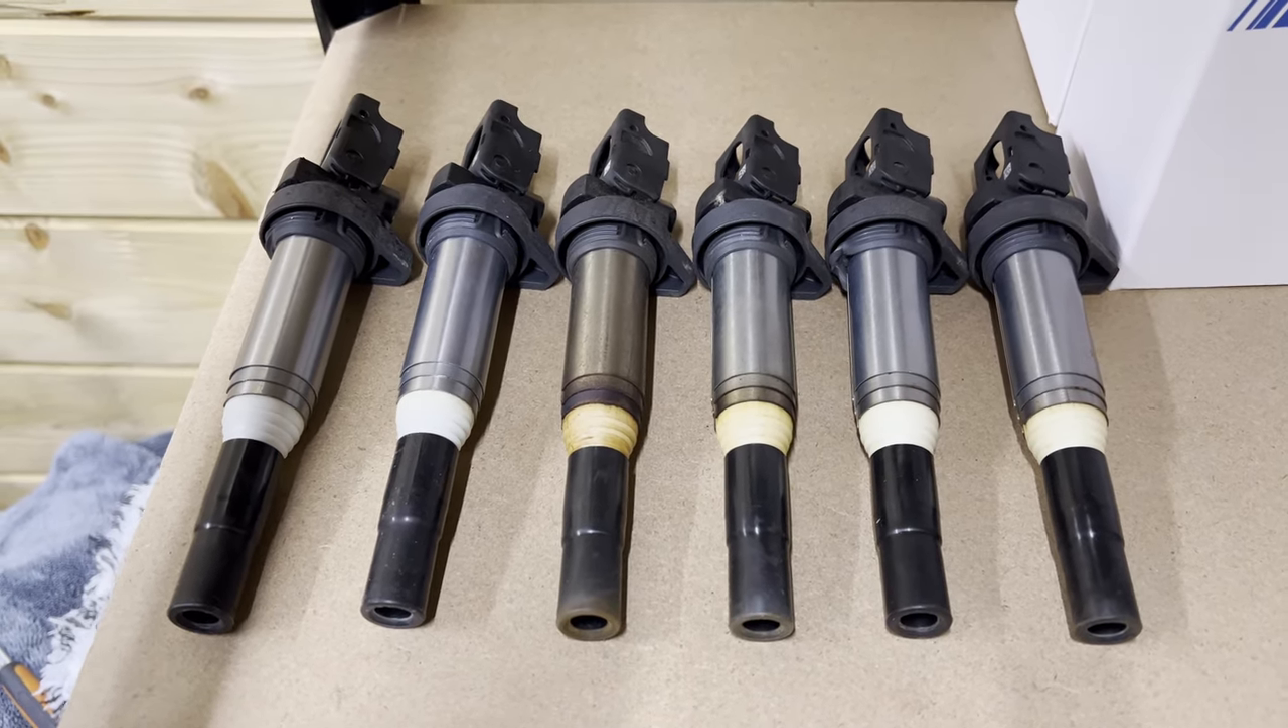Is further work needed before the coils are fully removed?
No.